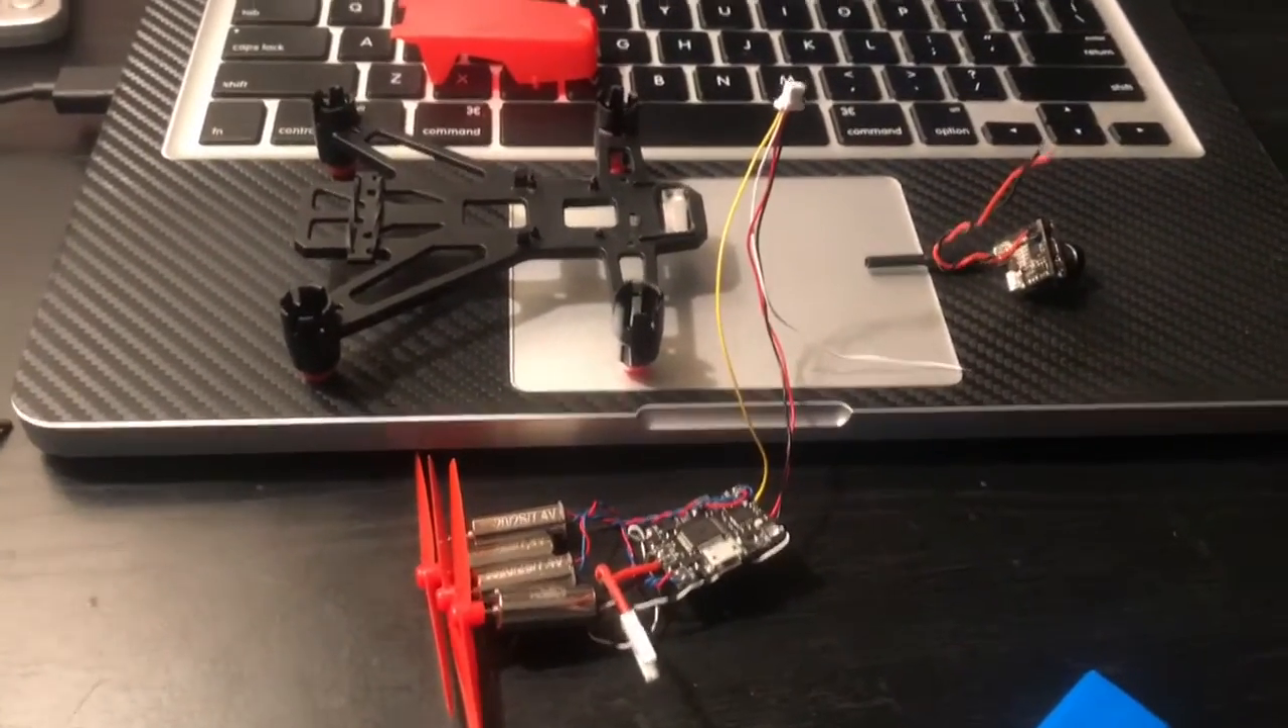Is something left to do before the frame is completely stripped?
No.